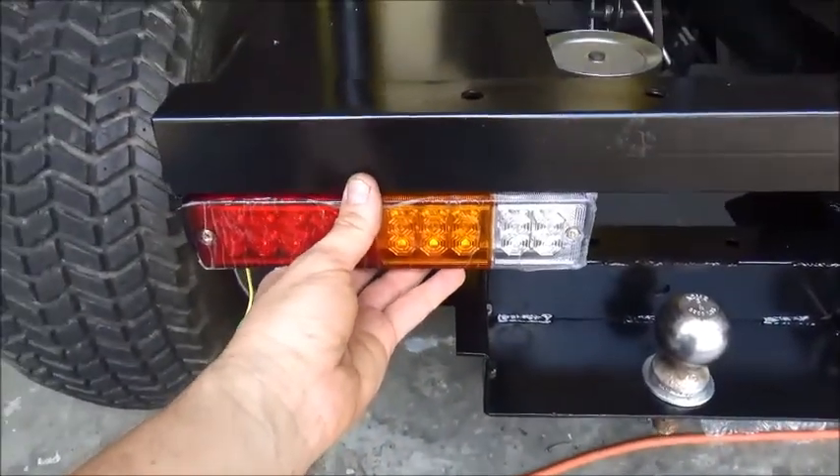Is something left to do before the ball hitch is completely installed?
No.